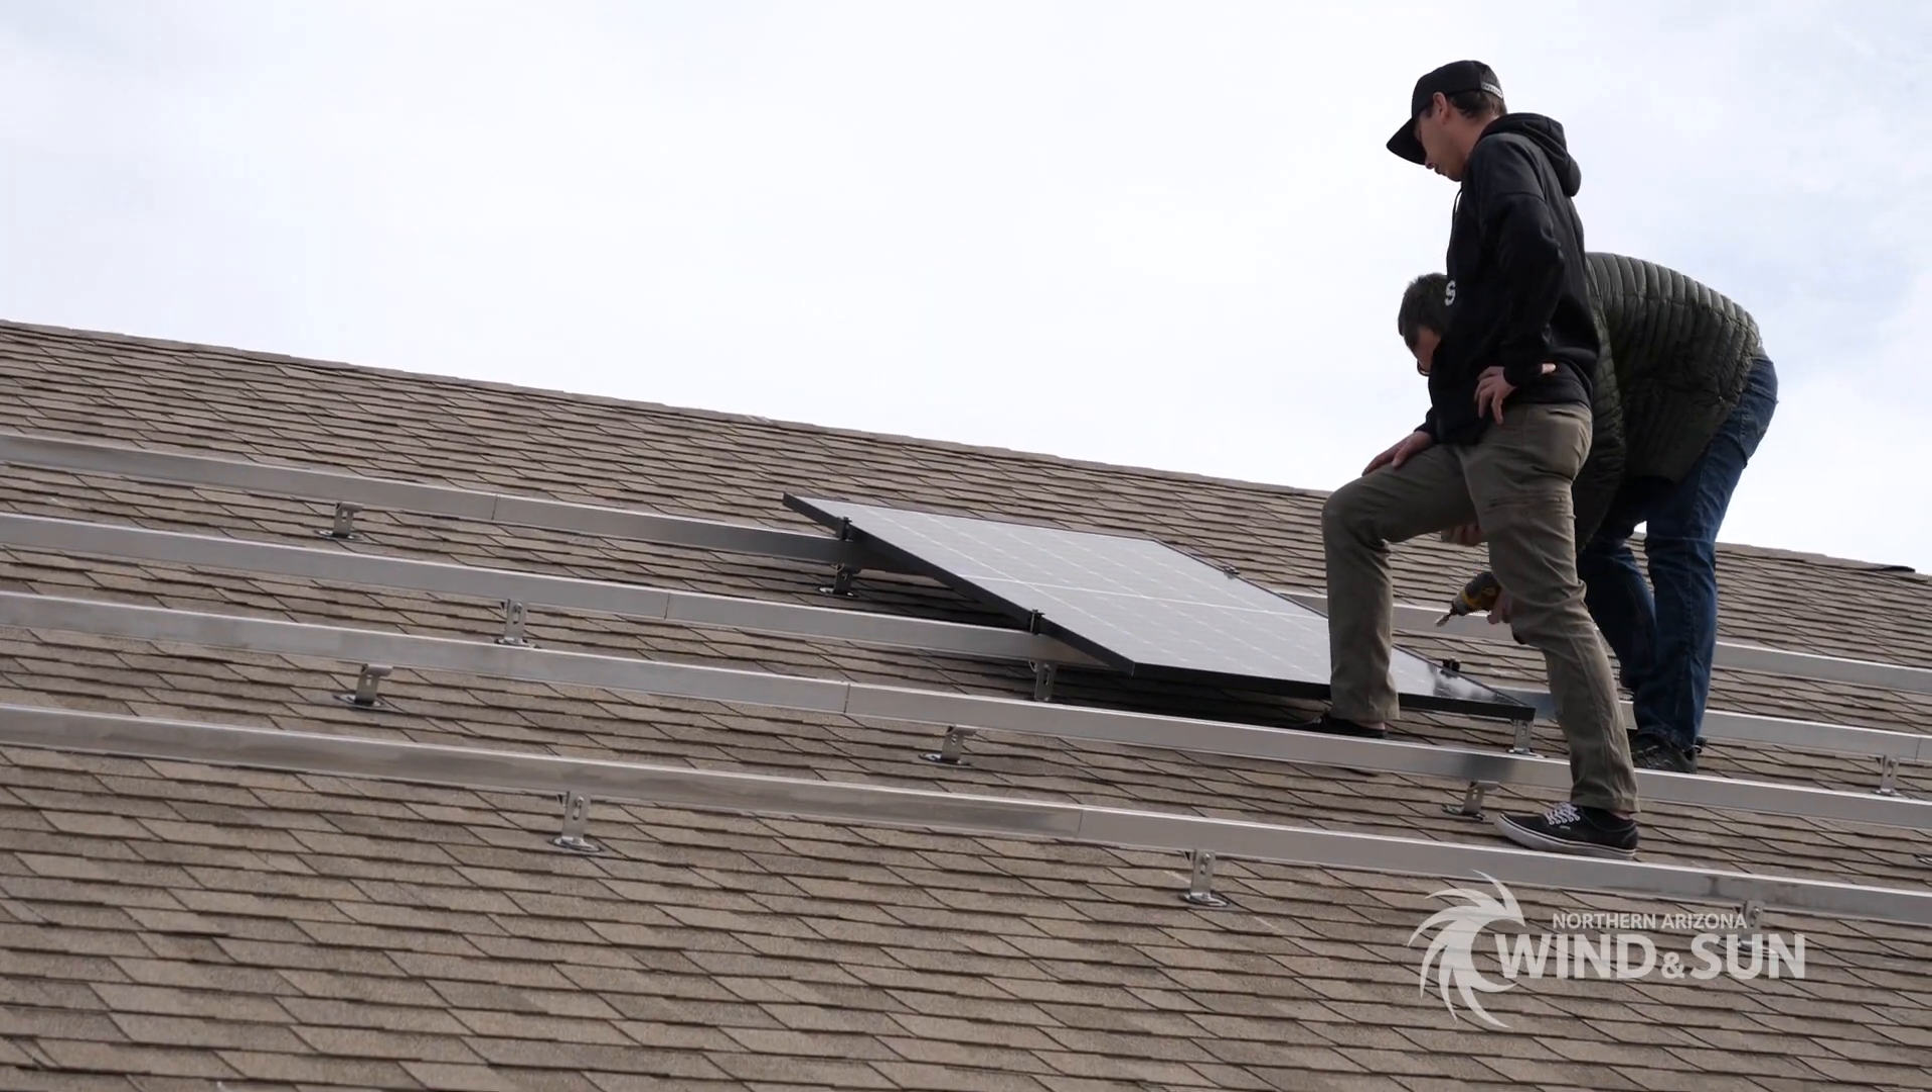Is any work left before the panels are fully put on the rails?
Yes.